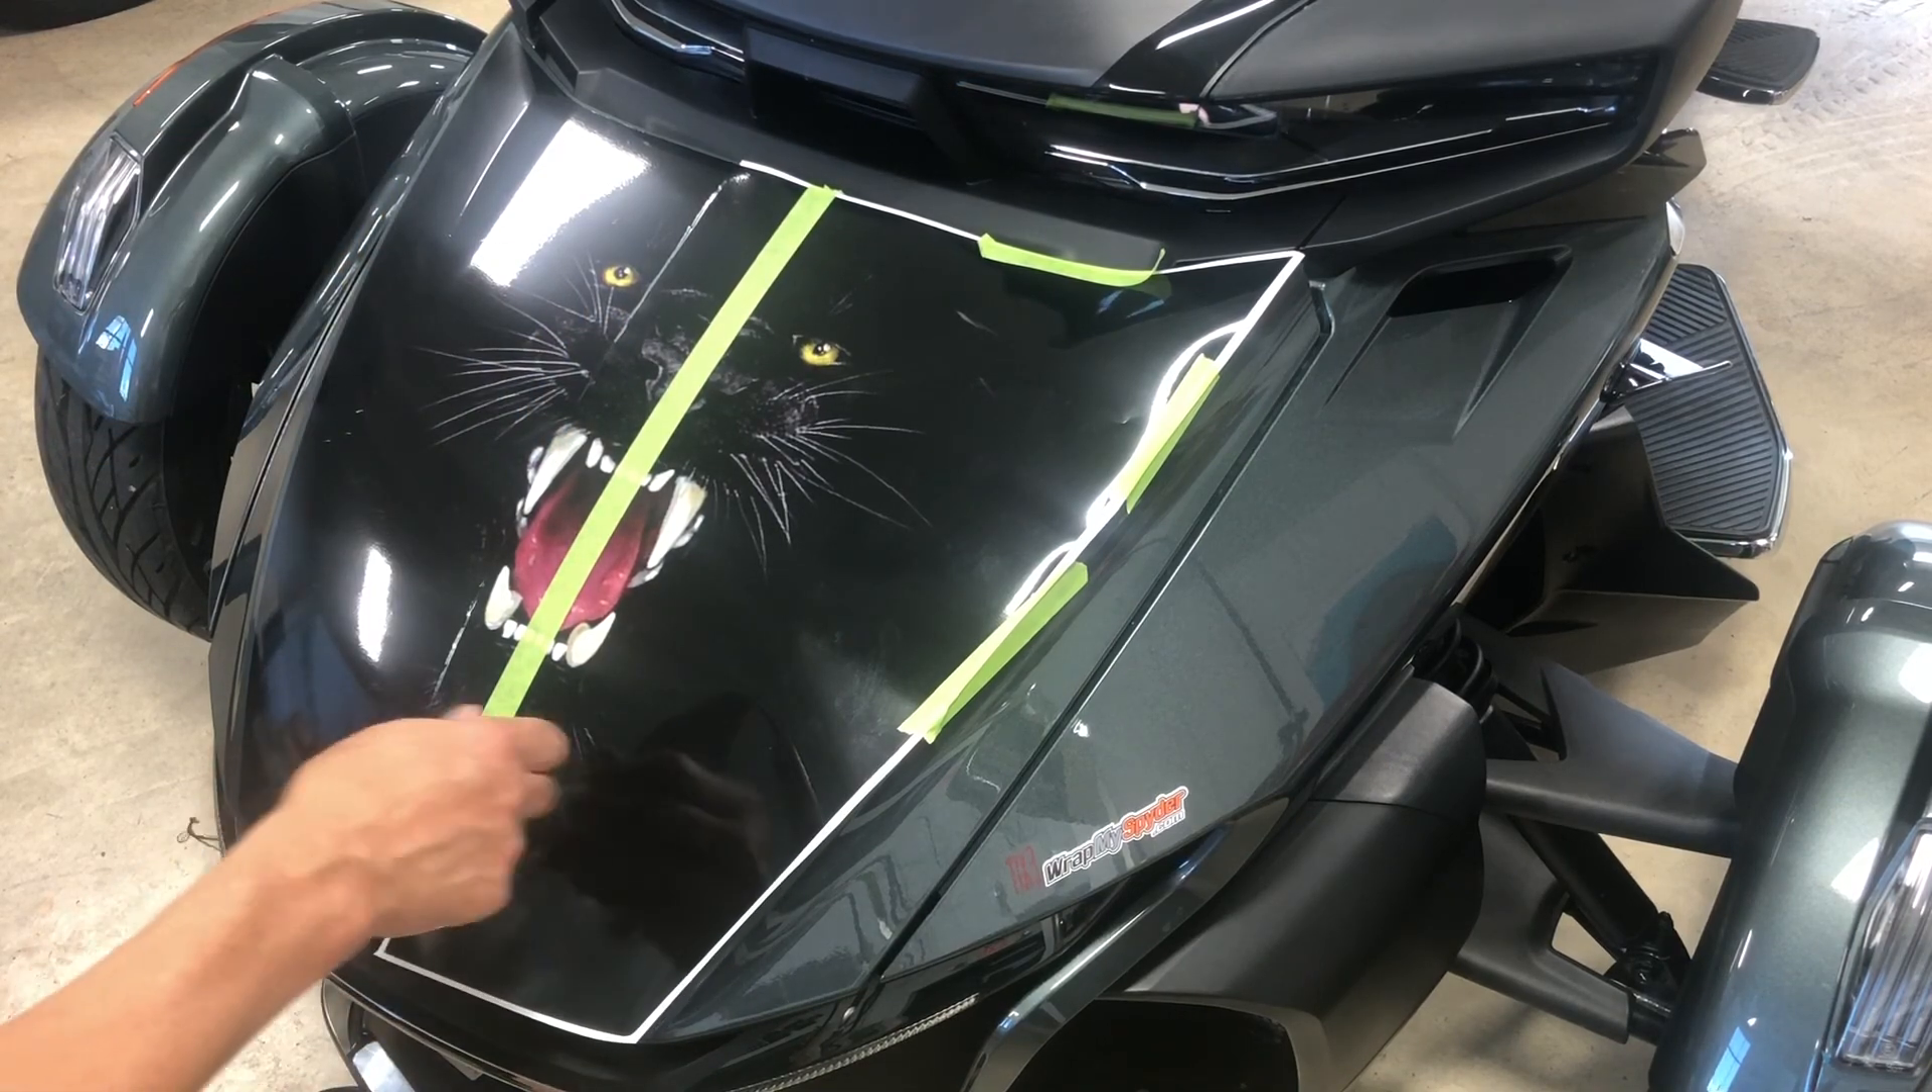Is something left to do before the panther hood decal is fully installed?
Yes.